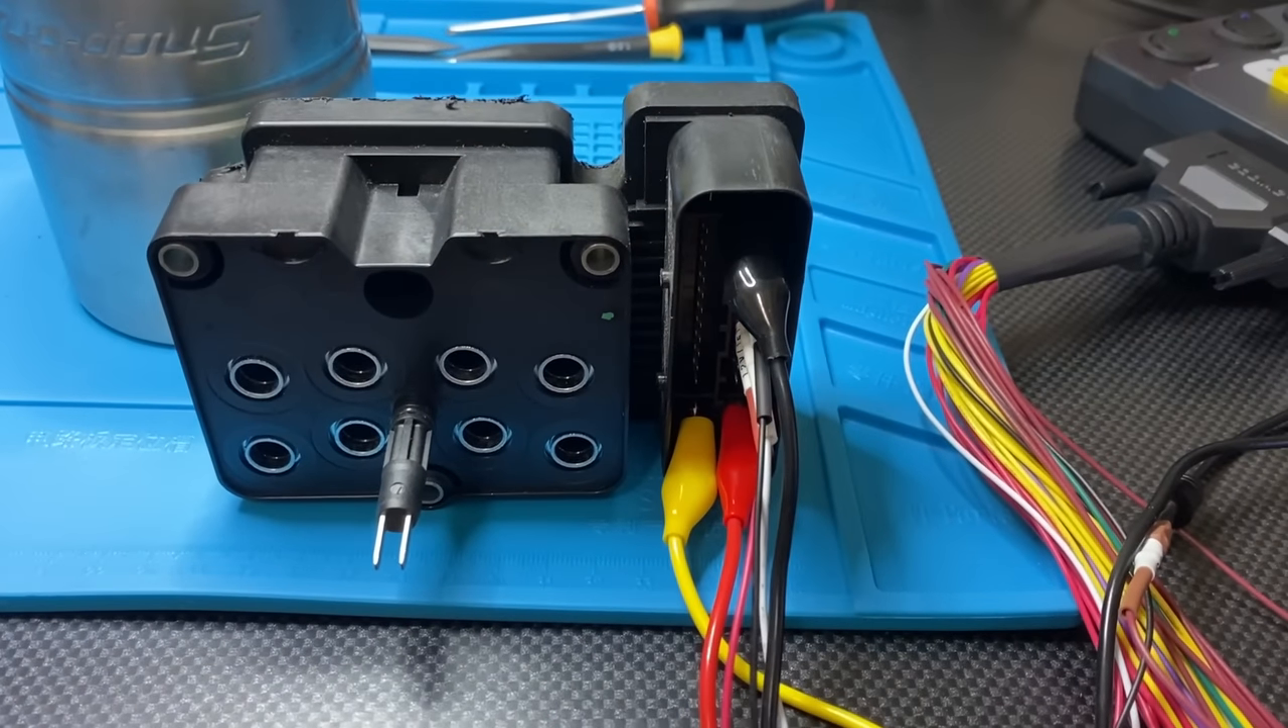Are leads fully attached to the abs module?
Yes.